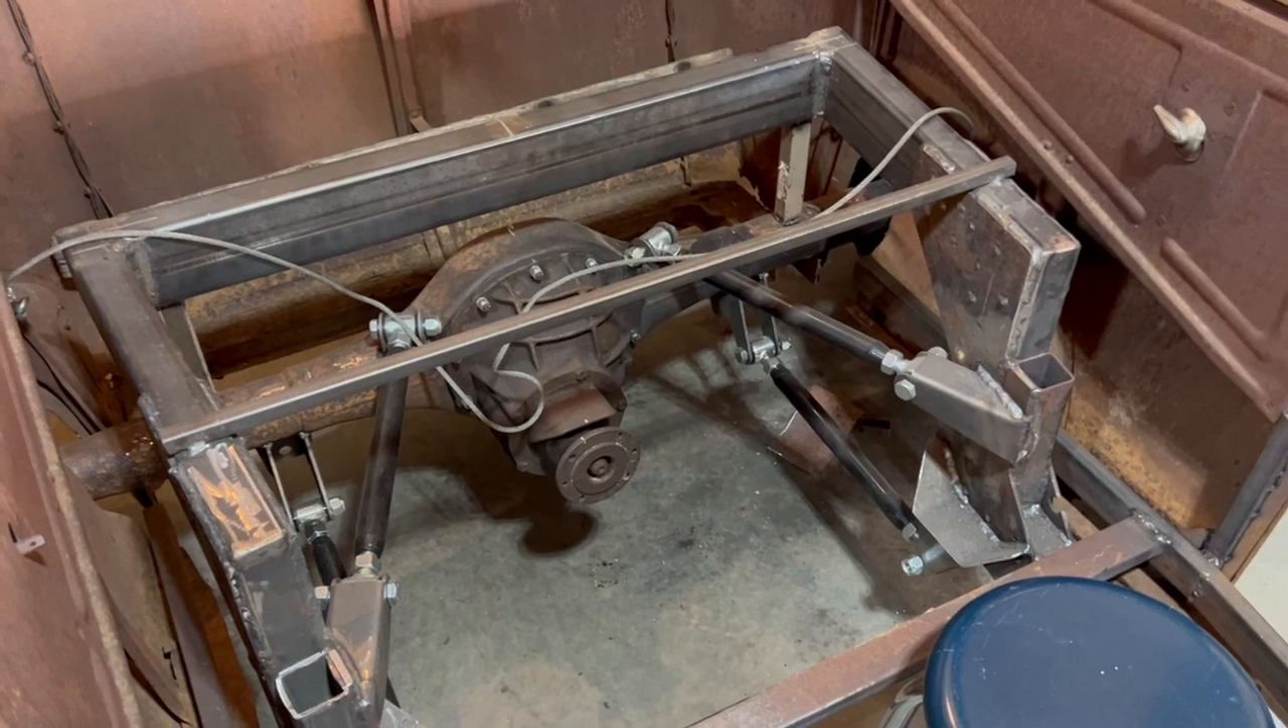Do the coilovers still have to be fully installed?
Yes.